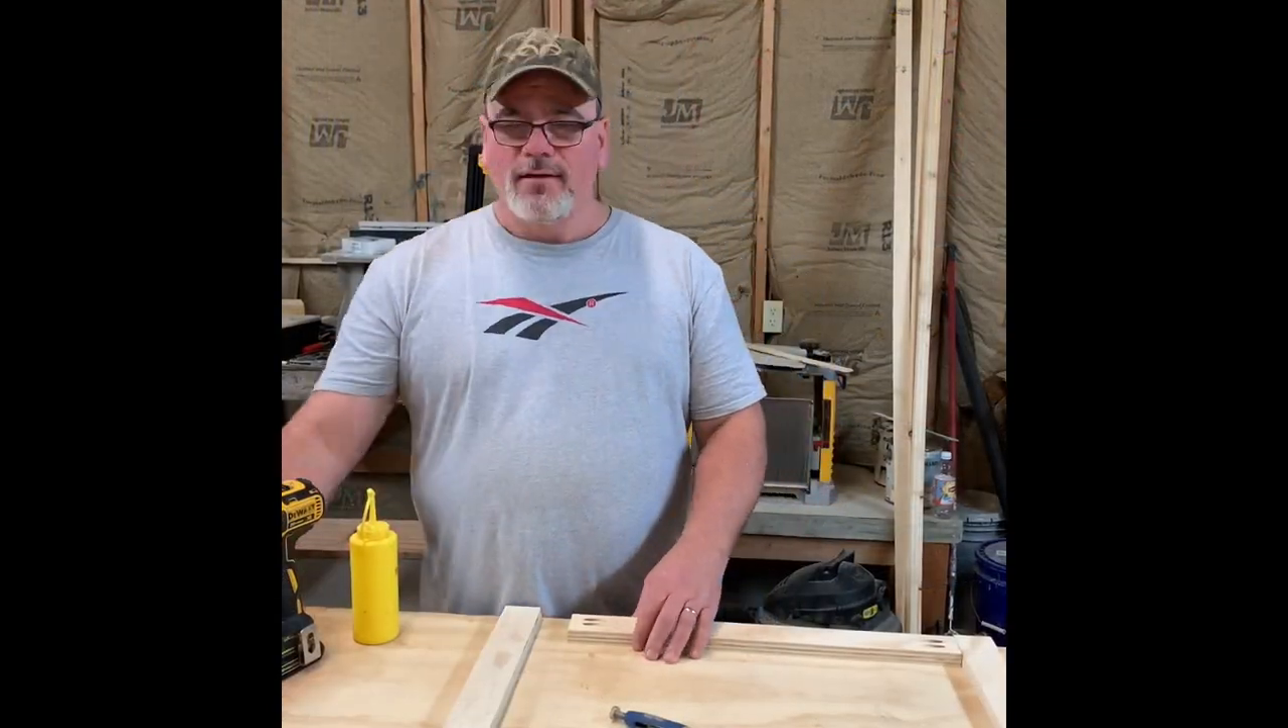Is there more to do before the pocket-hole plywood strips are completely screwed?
Yes.